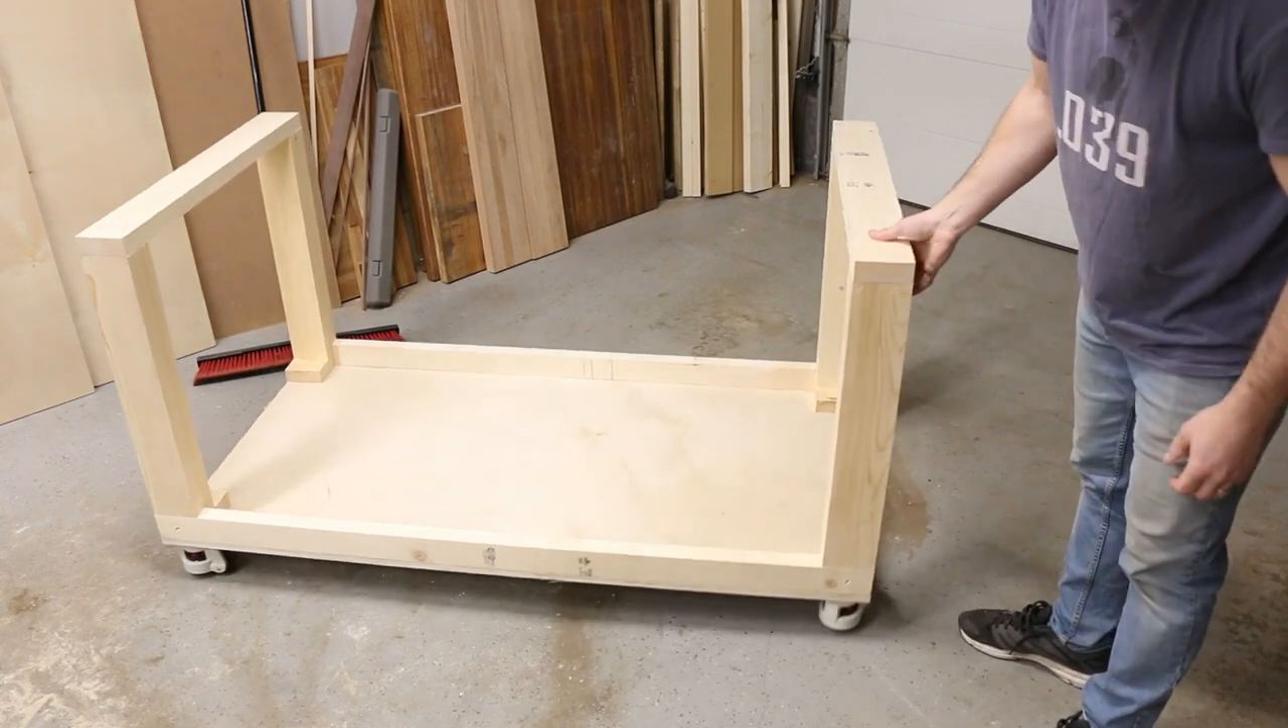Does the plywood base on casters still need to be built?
No.